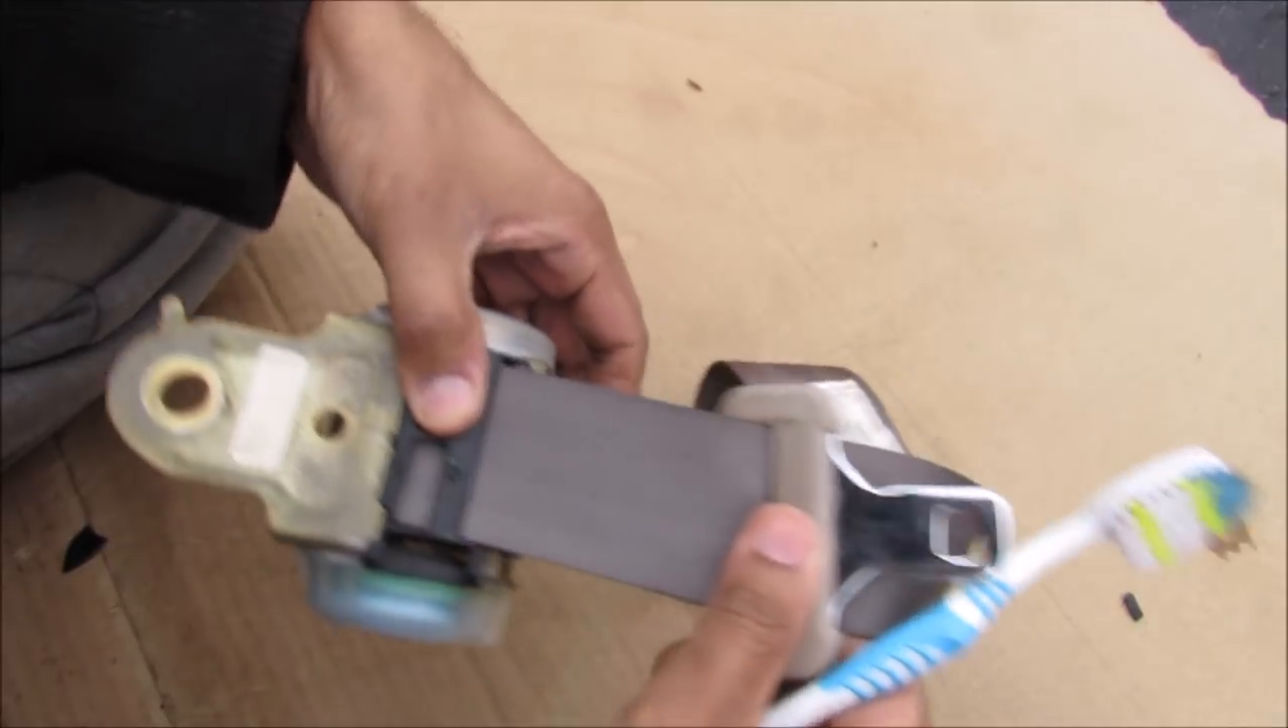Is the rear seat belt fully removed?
Yes.